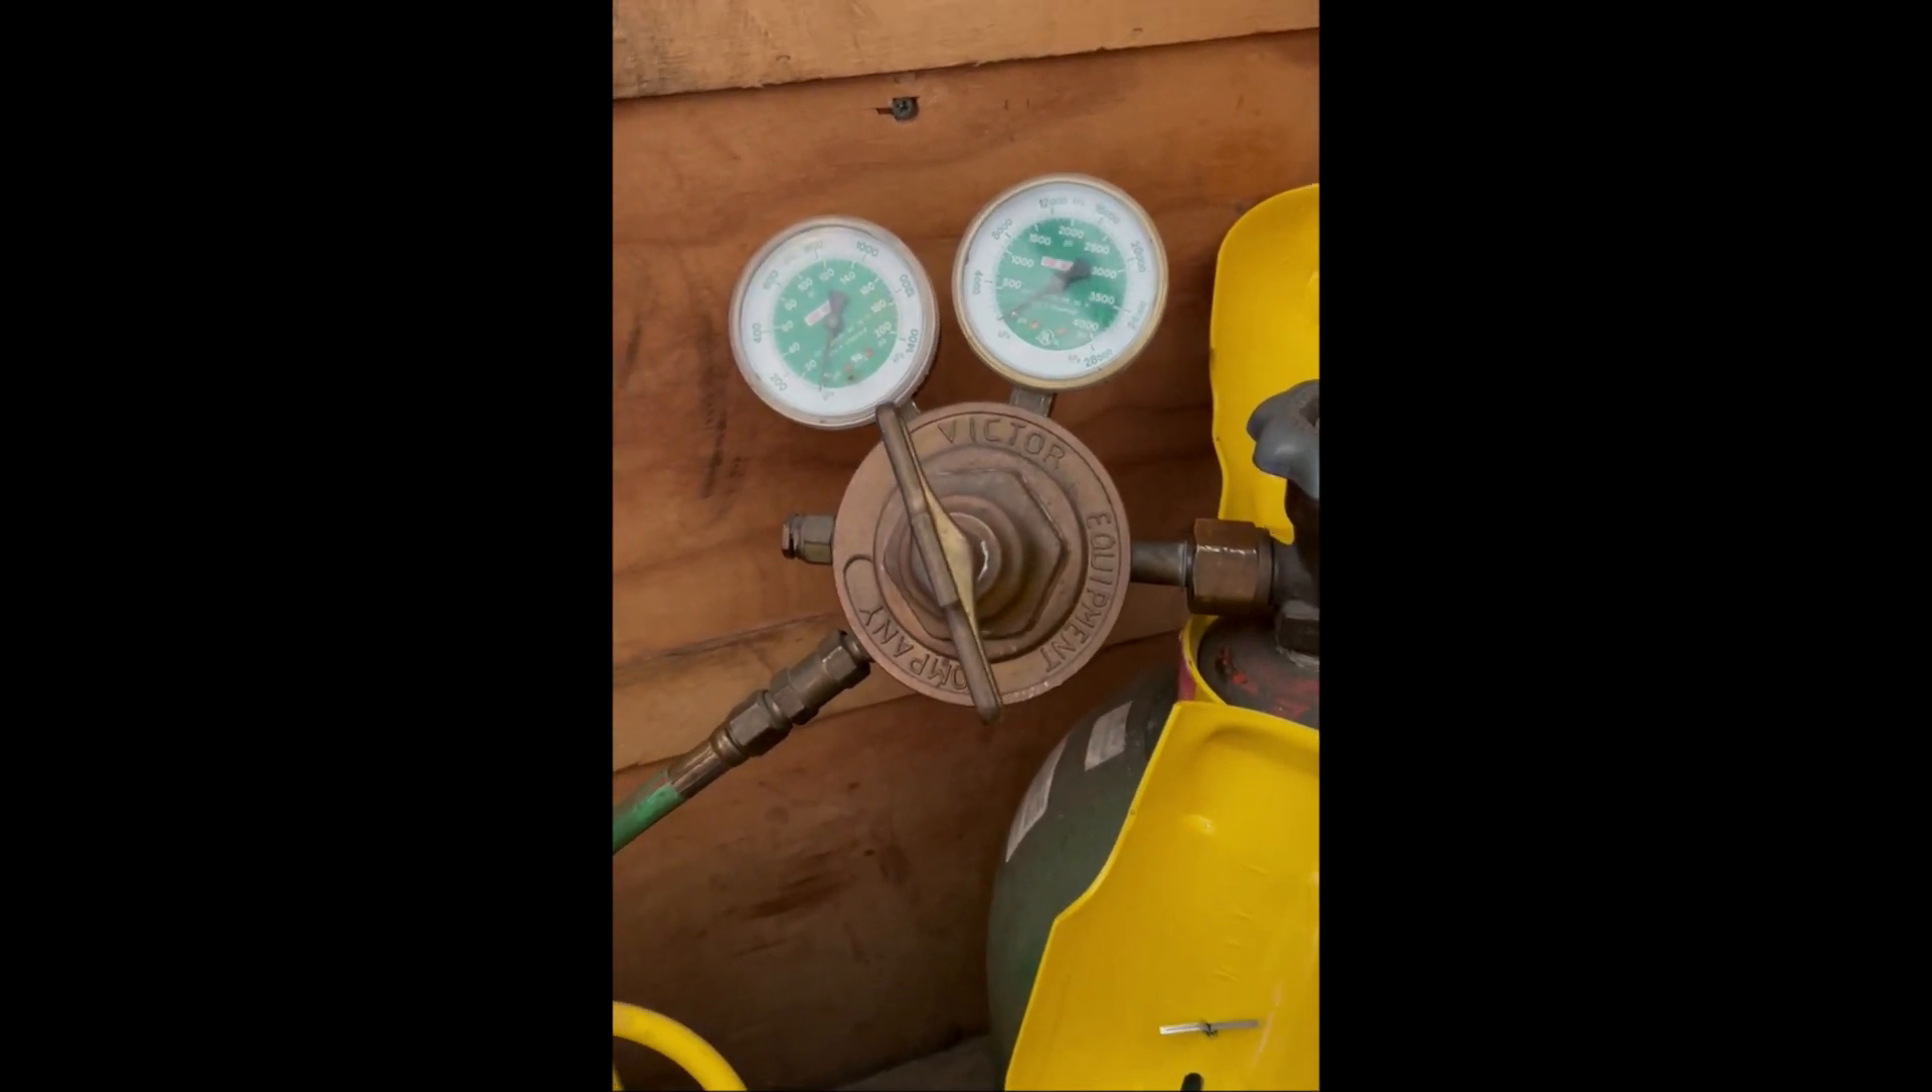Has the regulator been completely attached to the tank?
Yes.